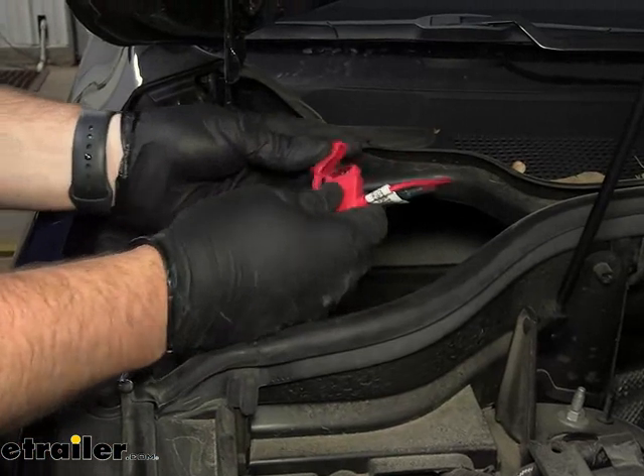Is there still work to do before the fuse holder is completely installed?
Yes.